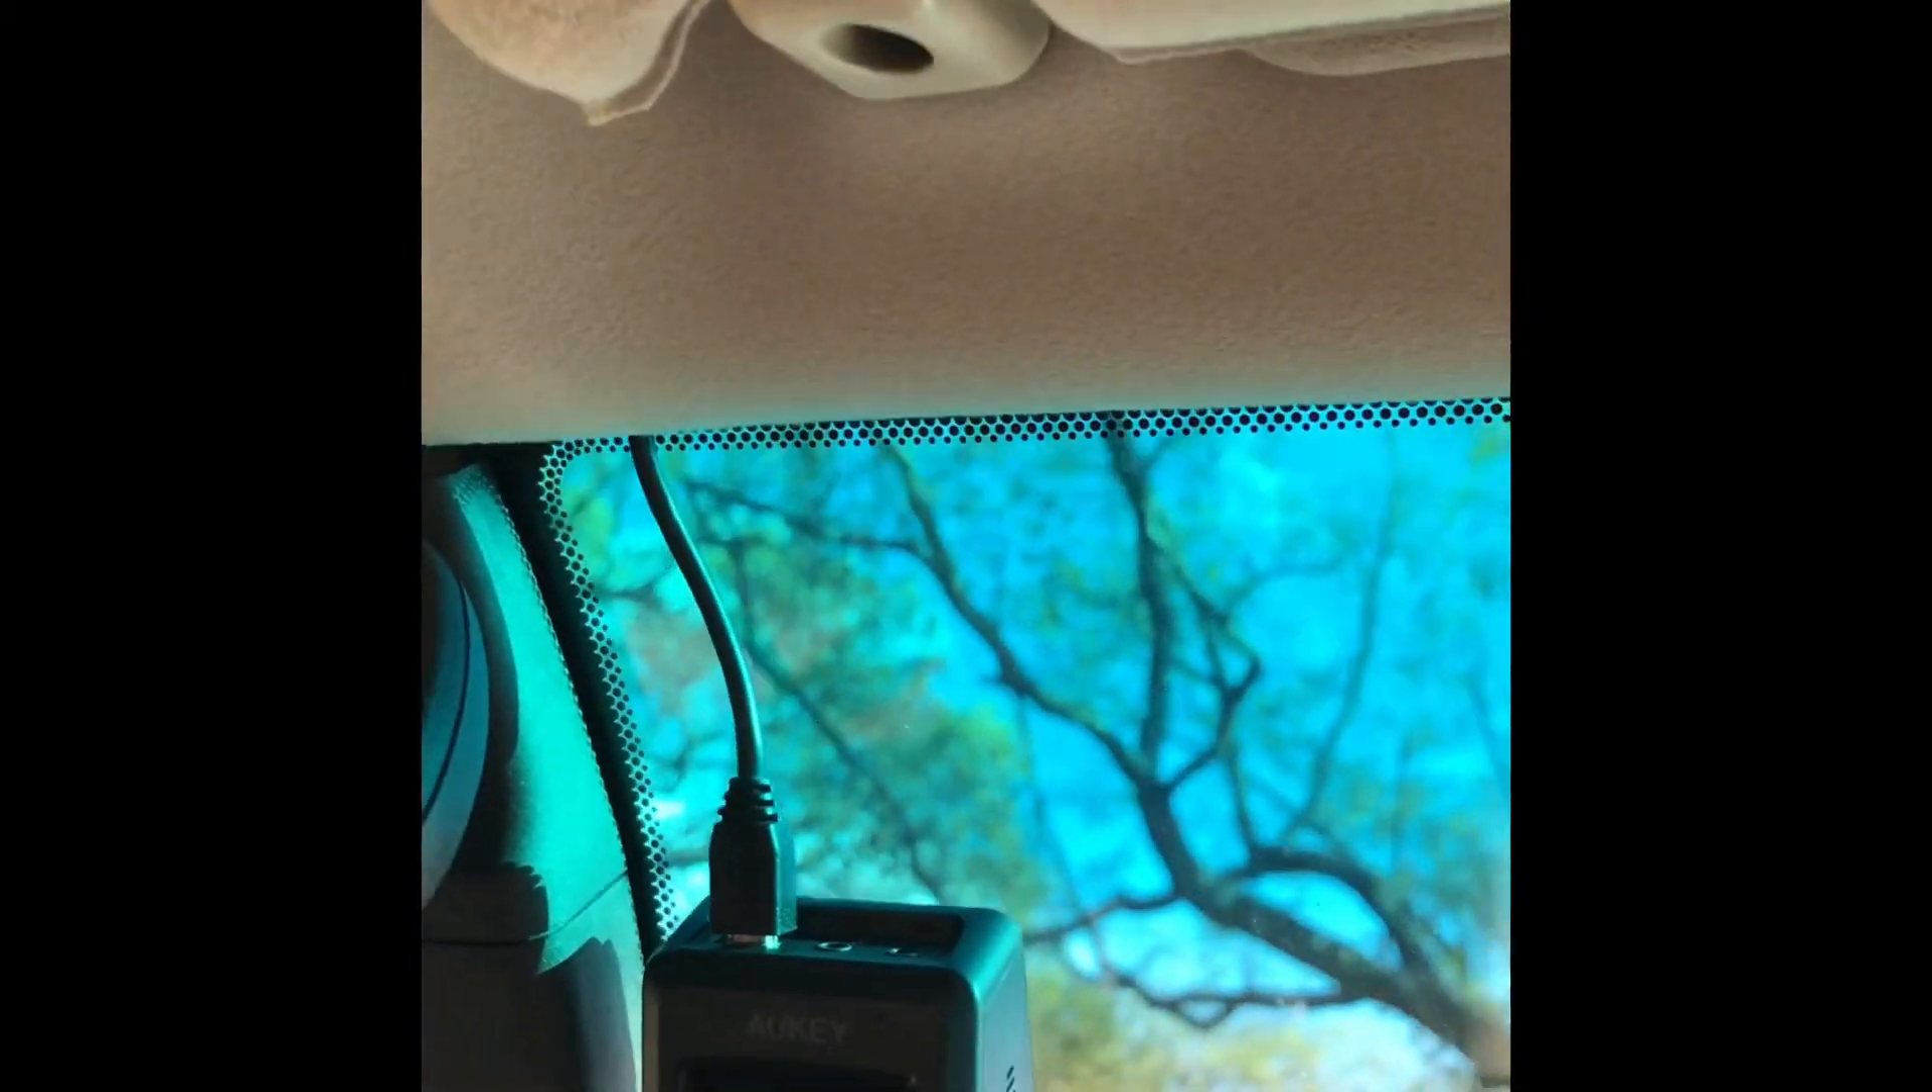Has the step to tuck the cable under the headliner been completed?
Yes.